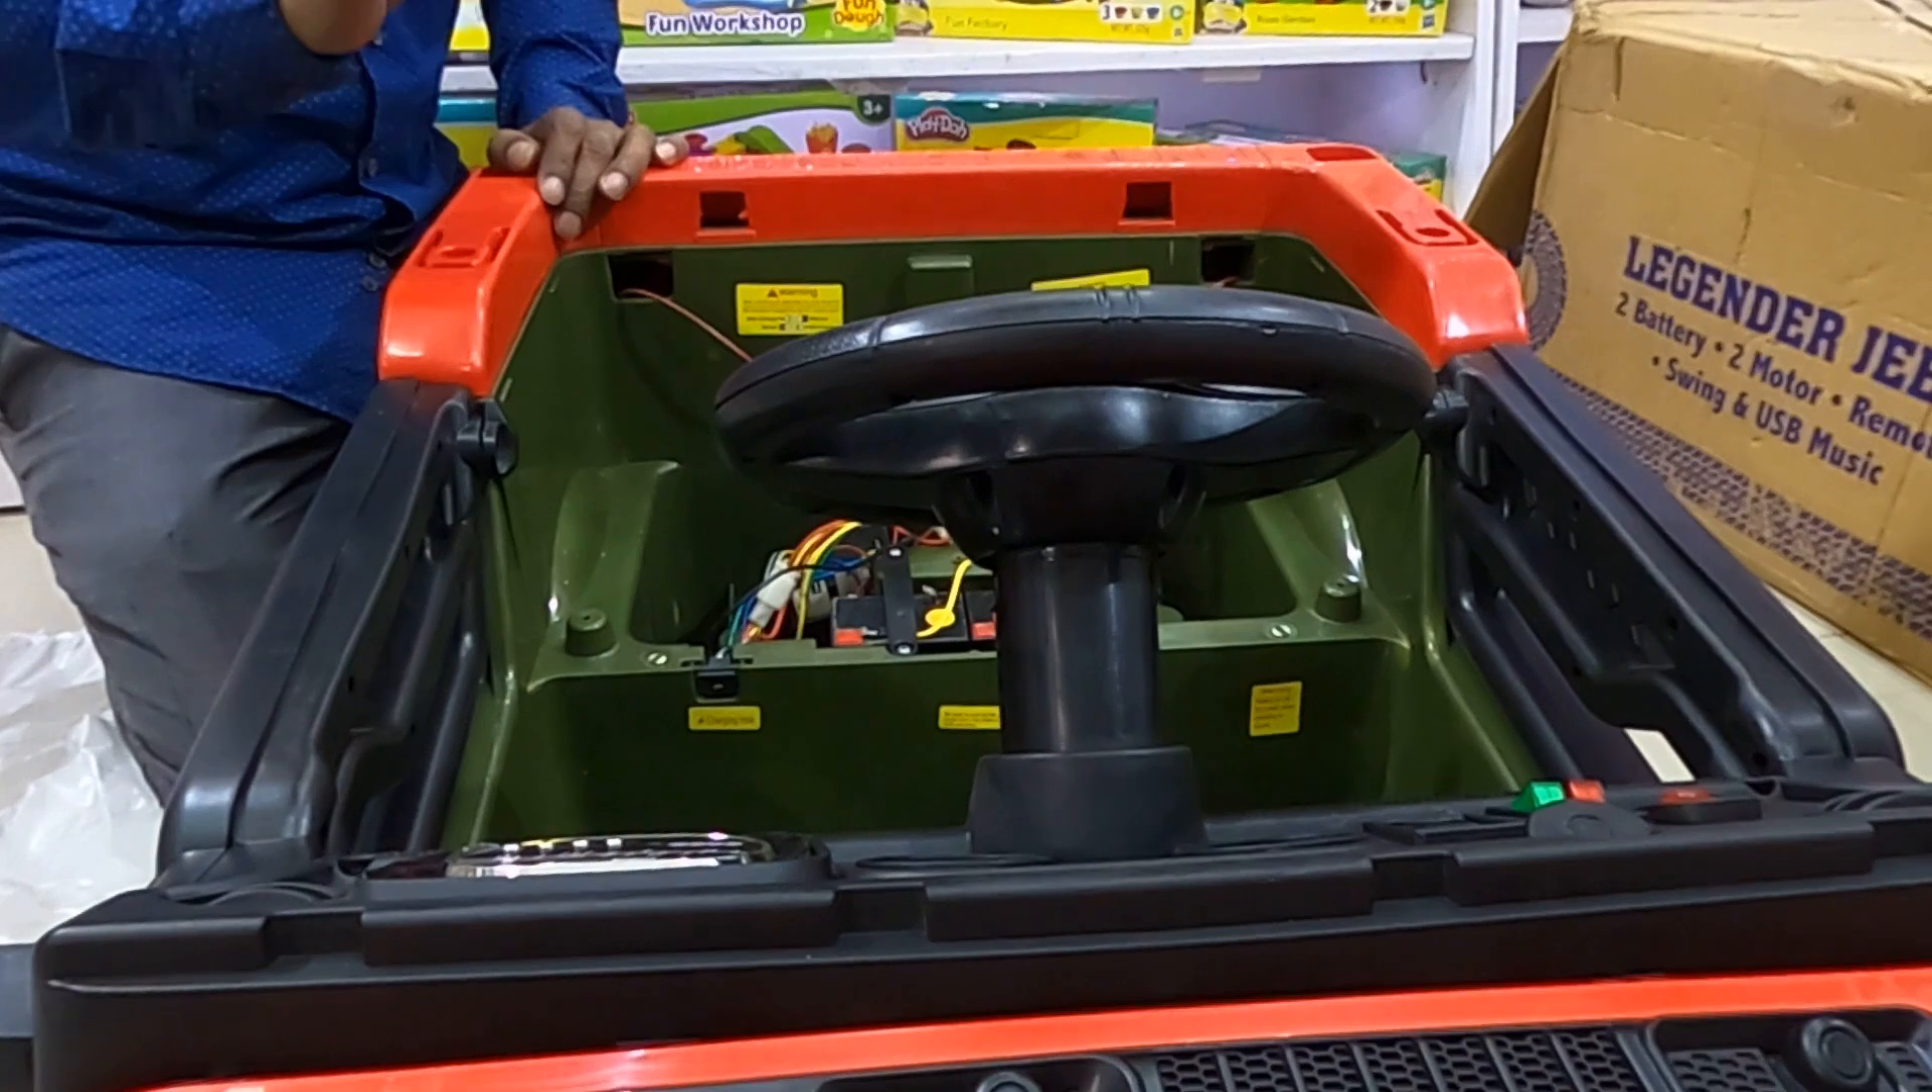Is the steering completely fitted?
Yes.